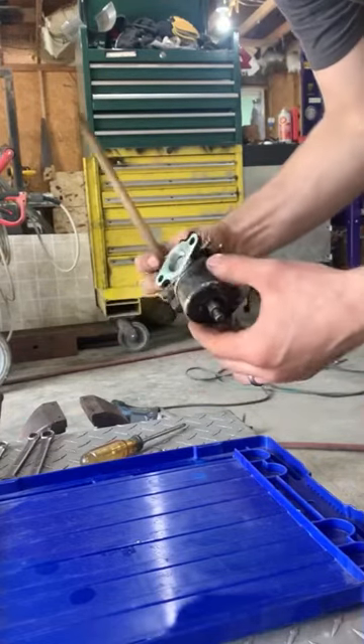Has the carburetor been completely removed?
Yes.